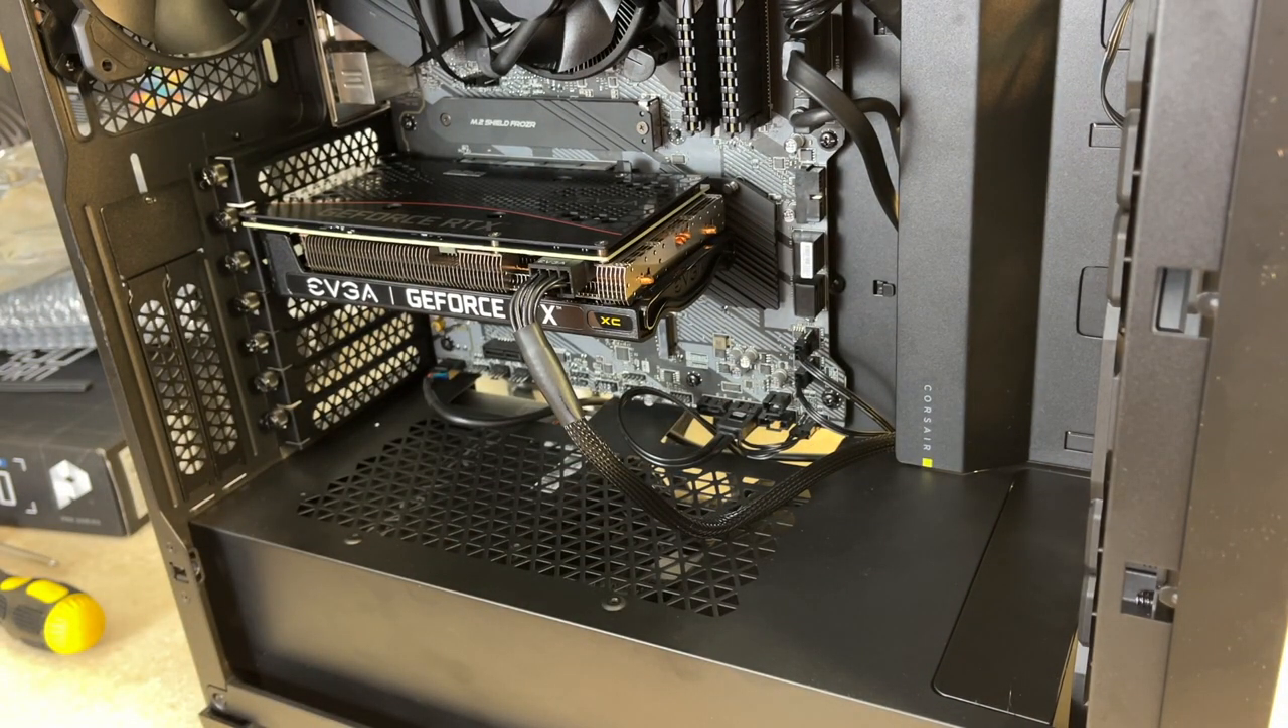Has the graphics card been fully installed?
Yes.